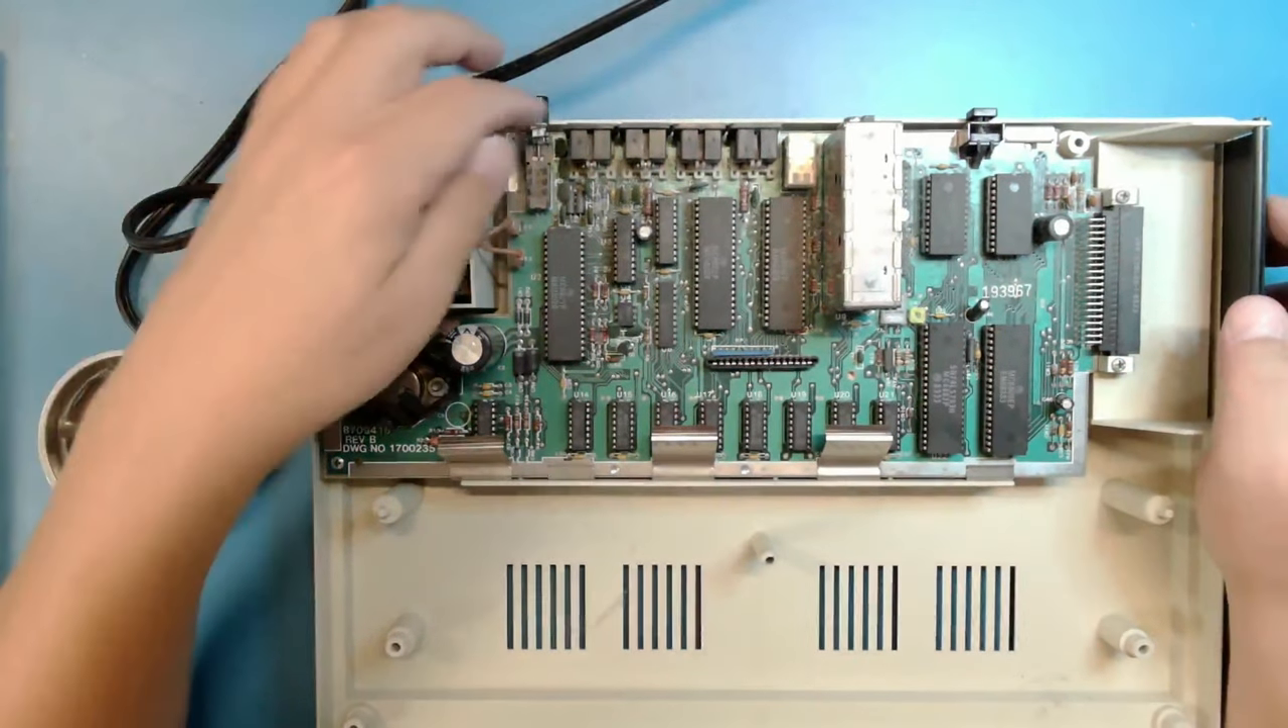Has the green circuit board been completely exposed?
Yes.